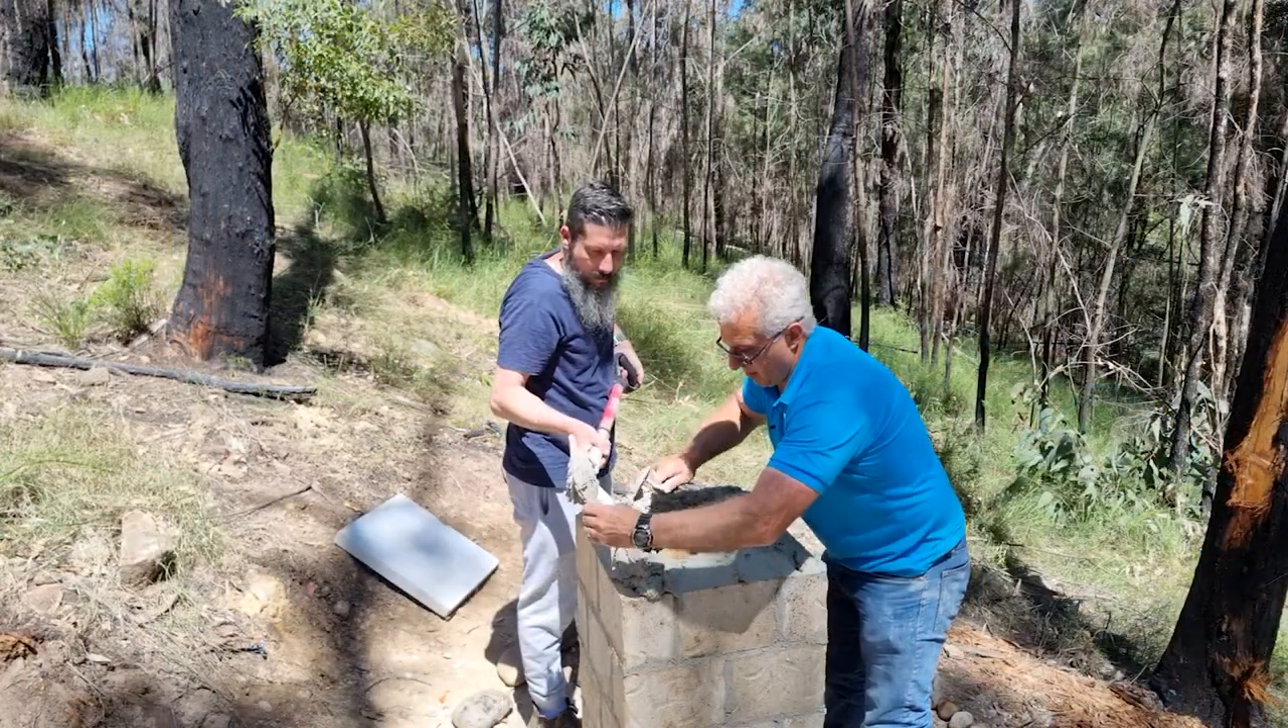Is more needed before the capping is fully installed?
Yes.